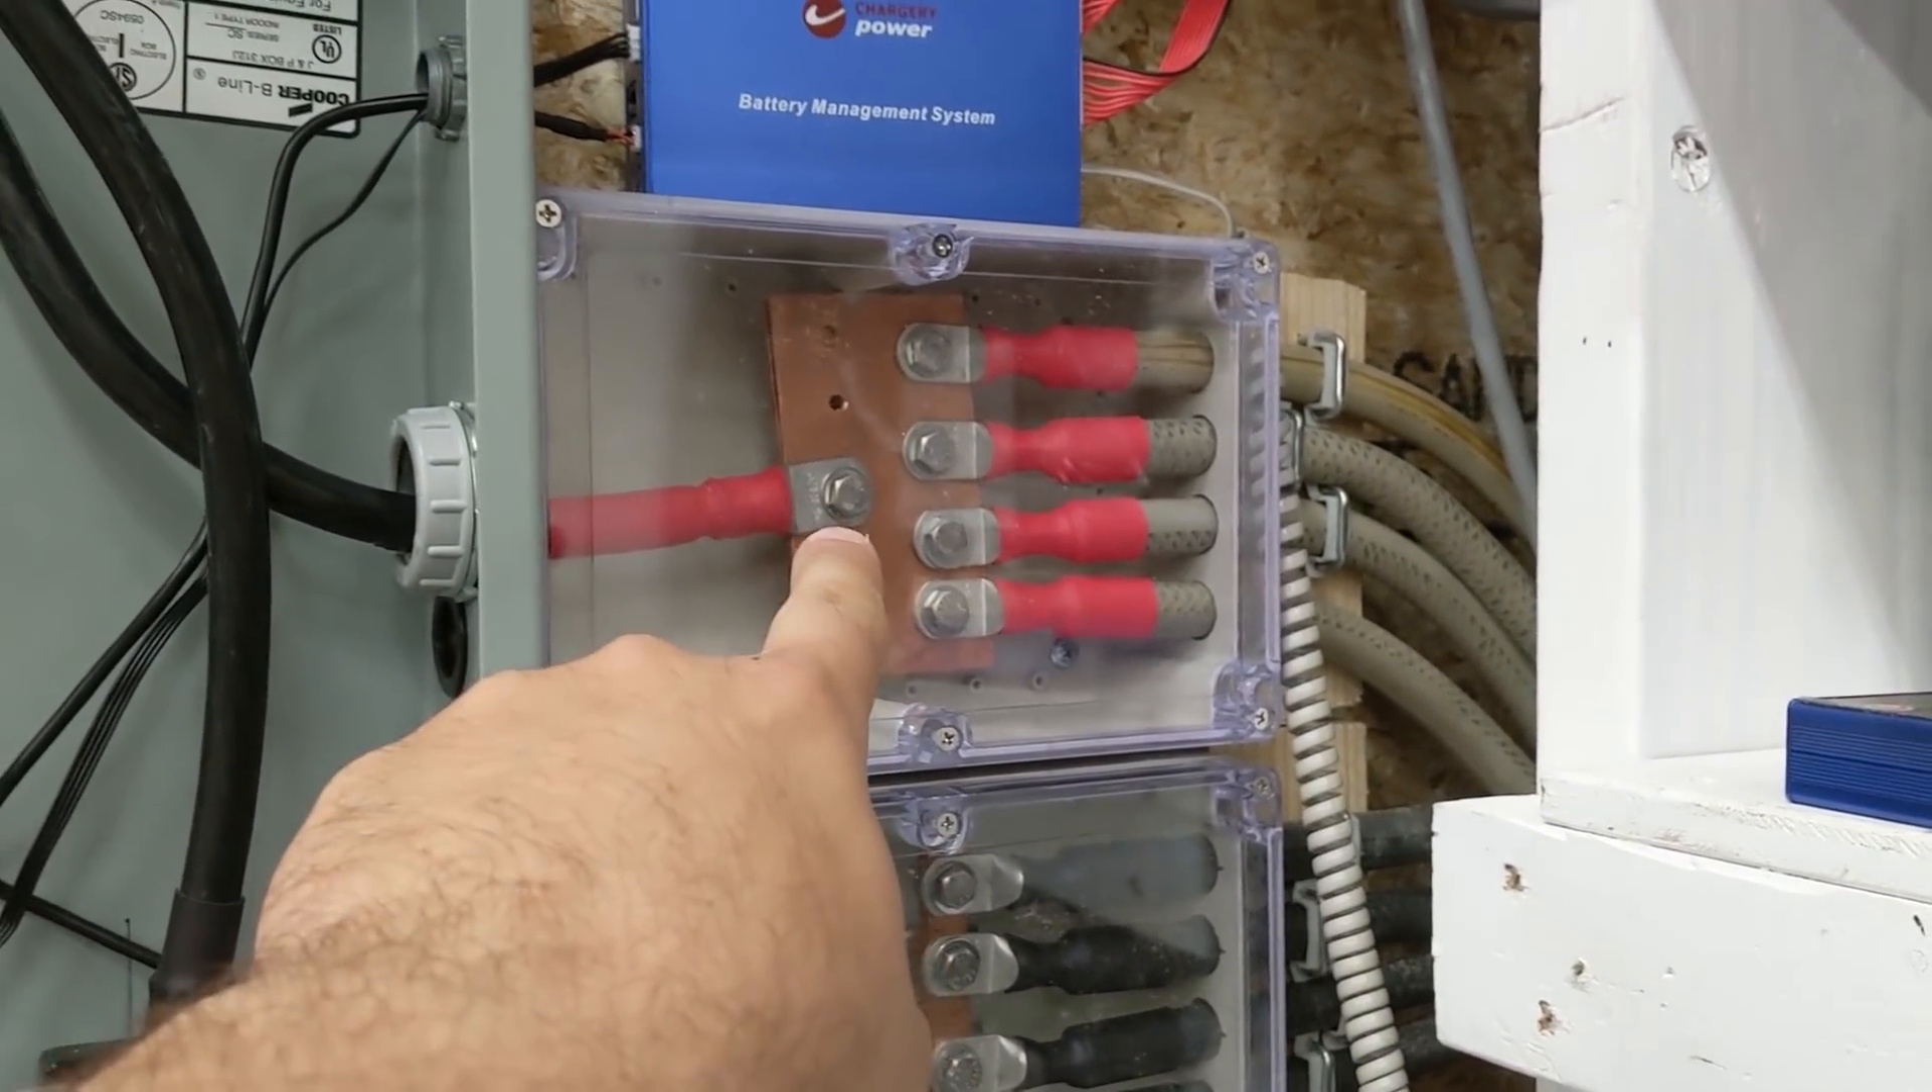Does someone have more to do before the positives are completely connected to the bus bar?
No.